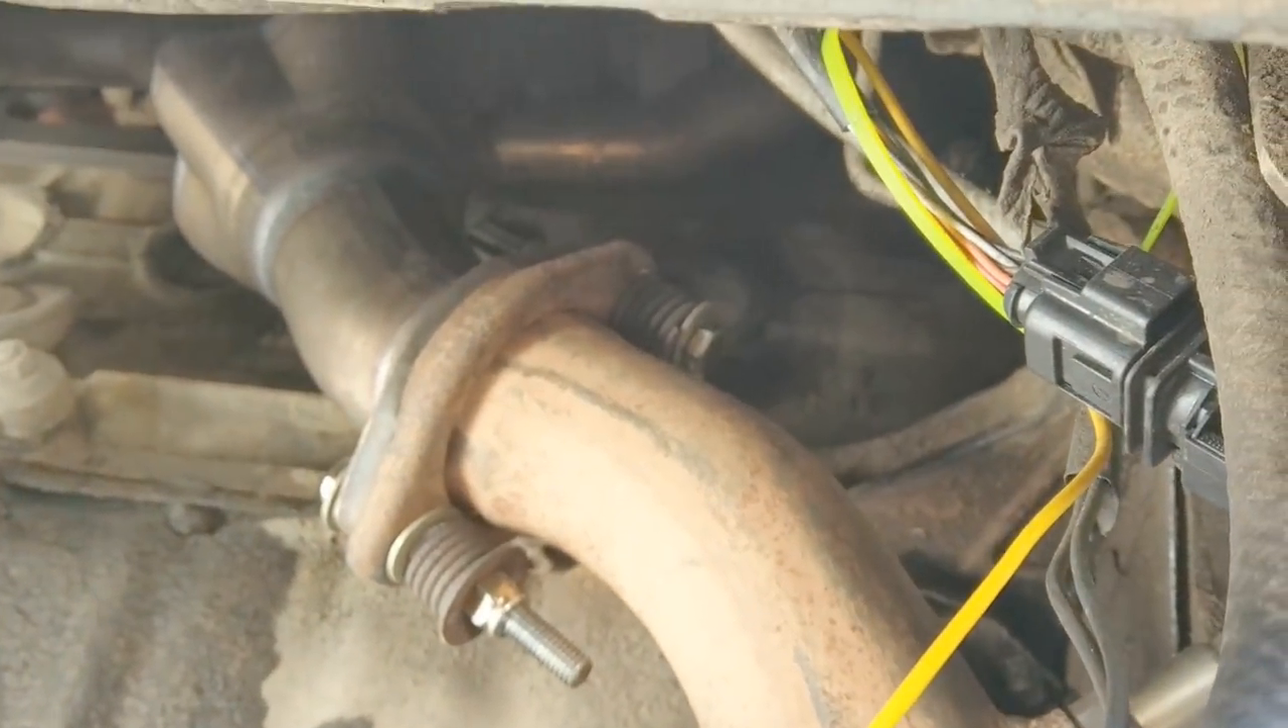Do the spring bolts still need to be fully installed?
No.